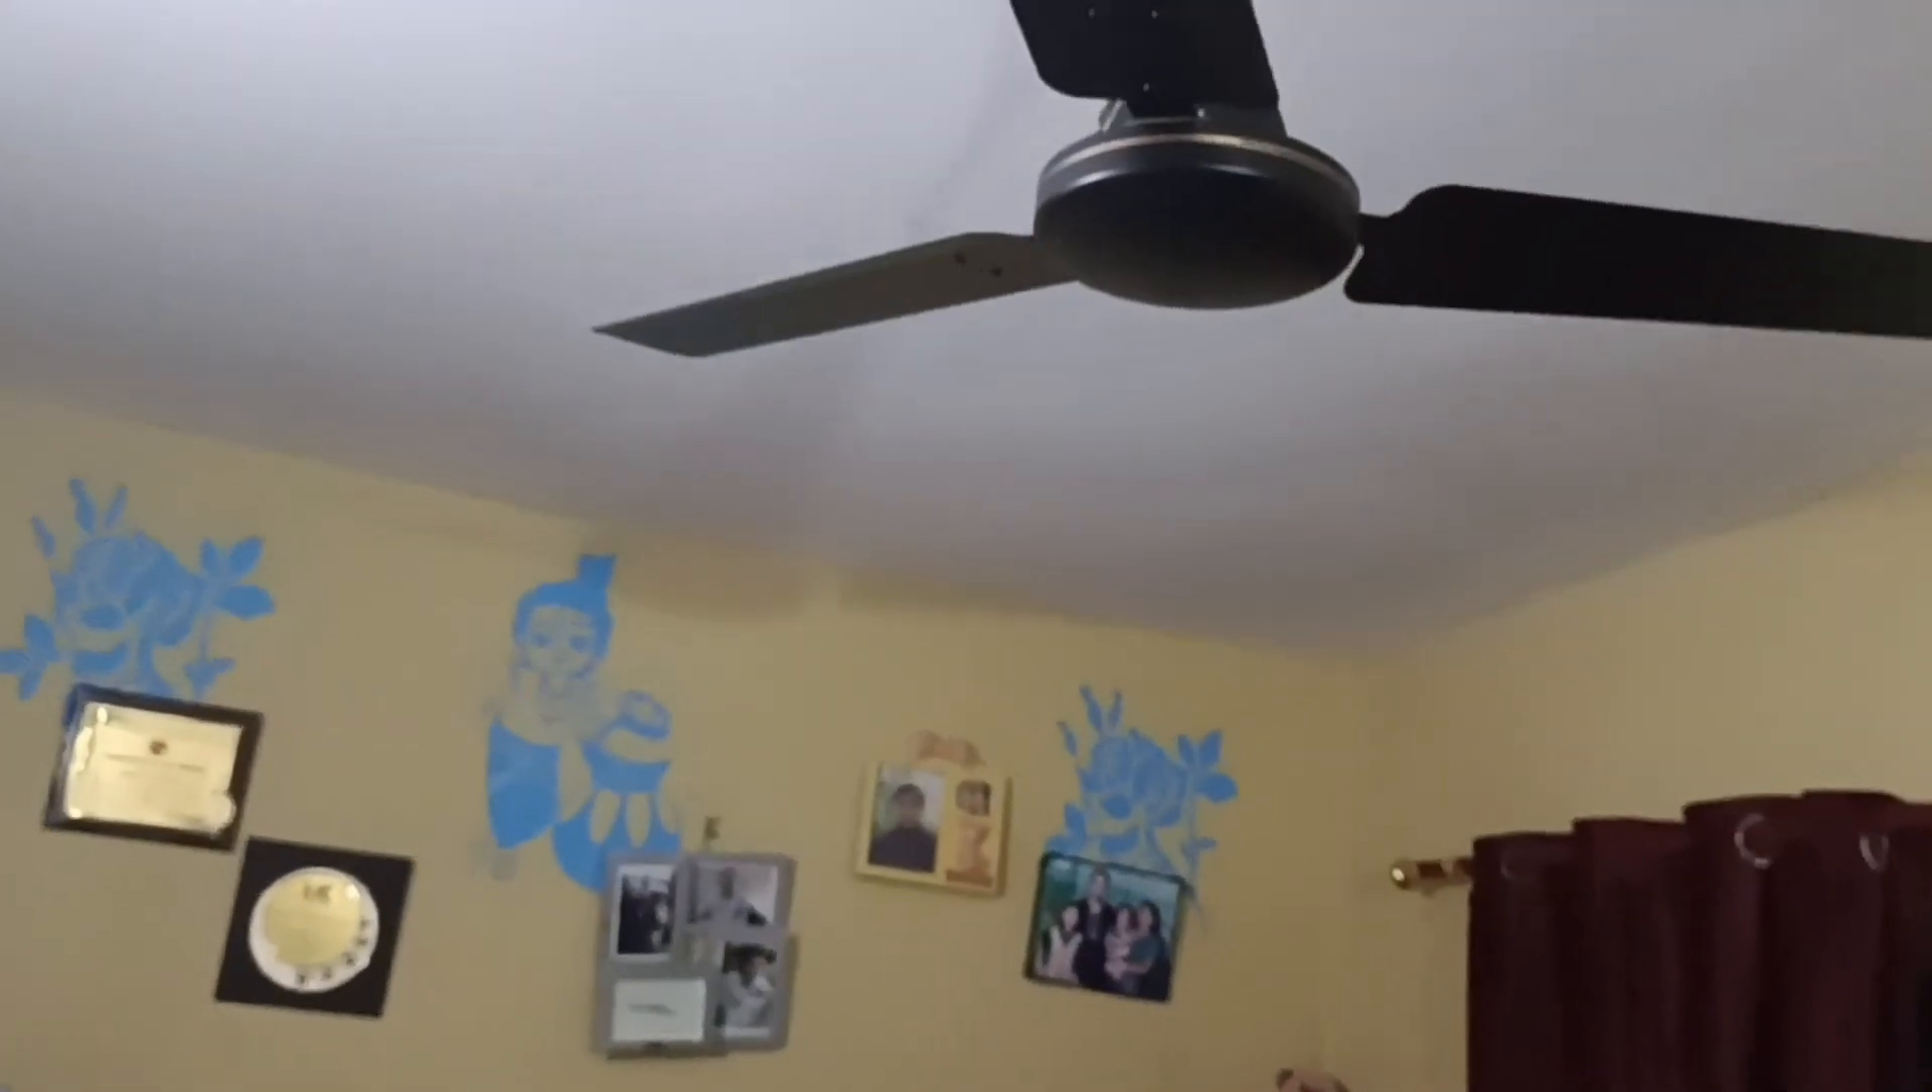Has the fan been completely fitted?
Yes.